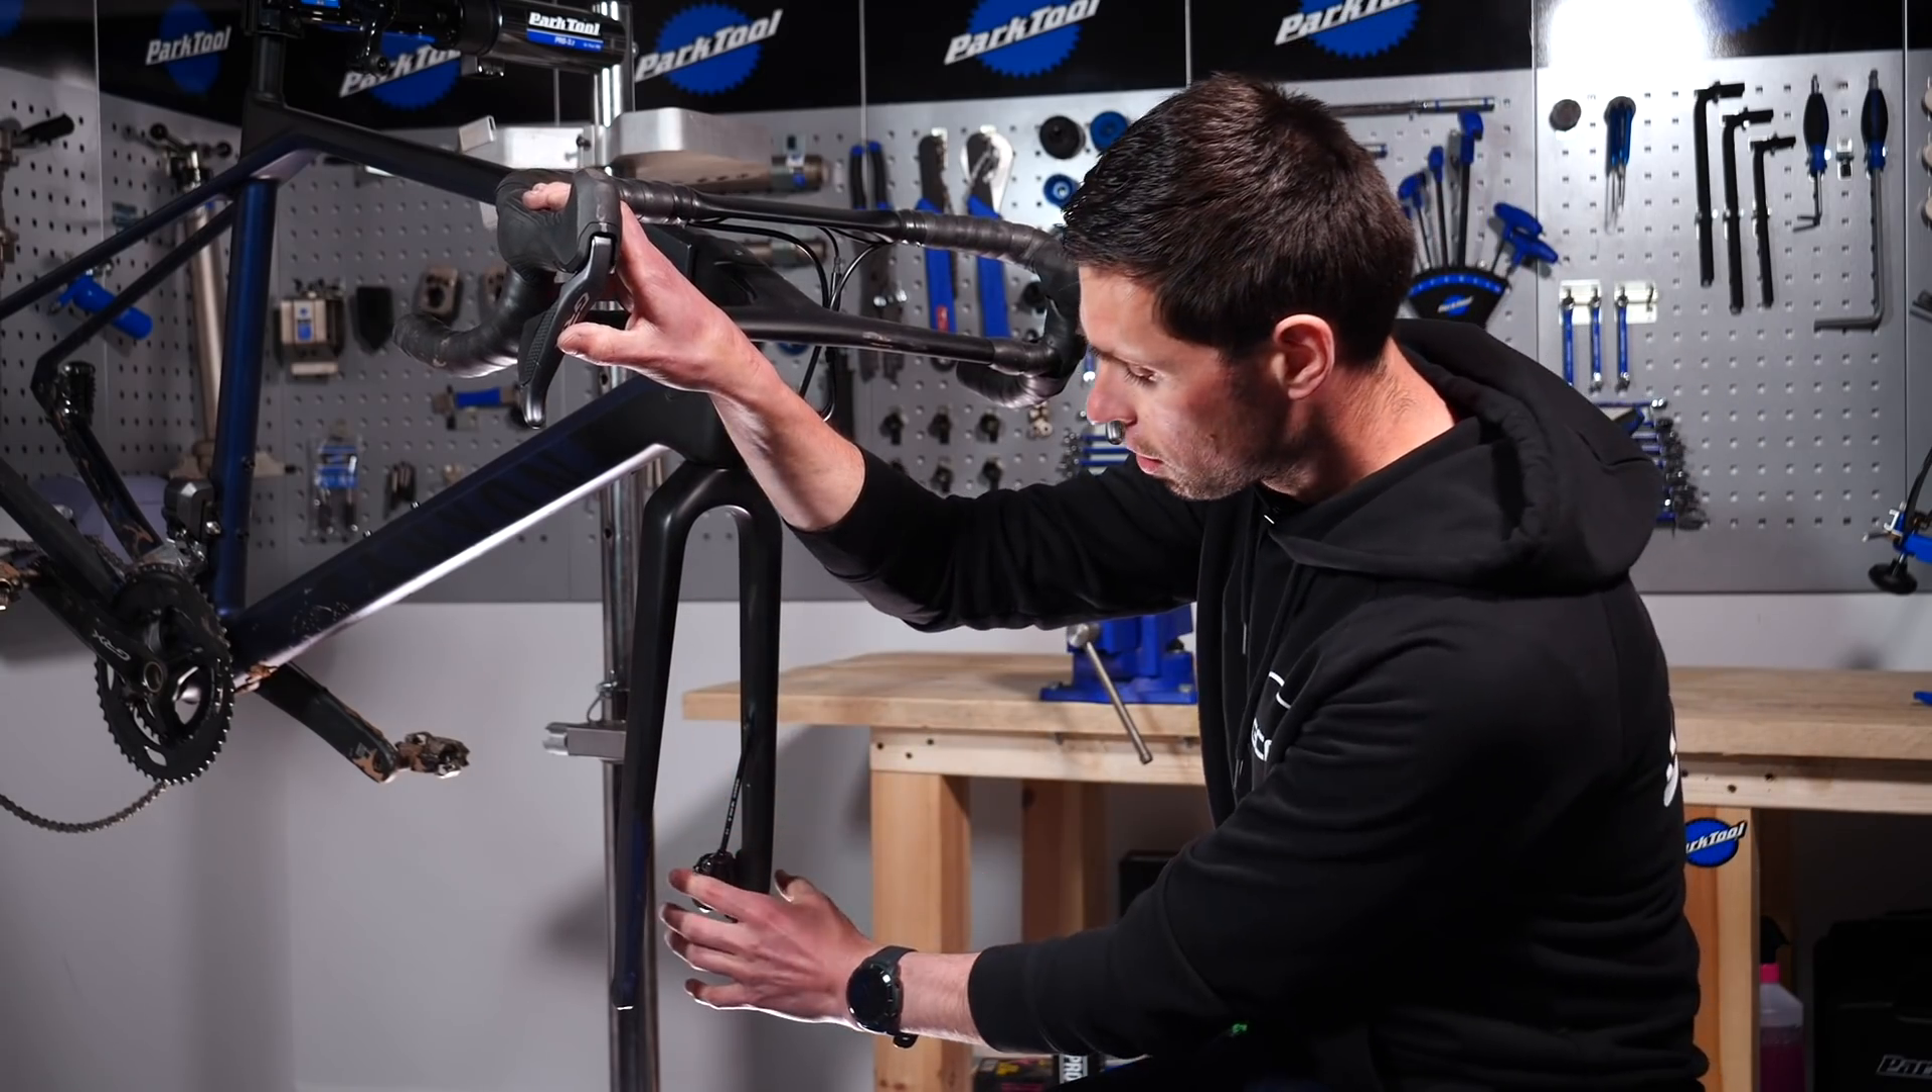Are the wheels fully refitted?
No.